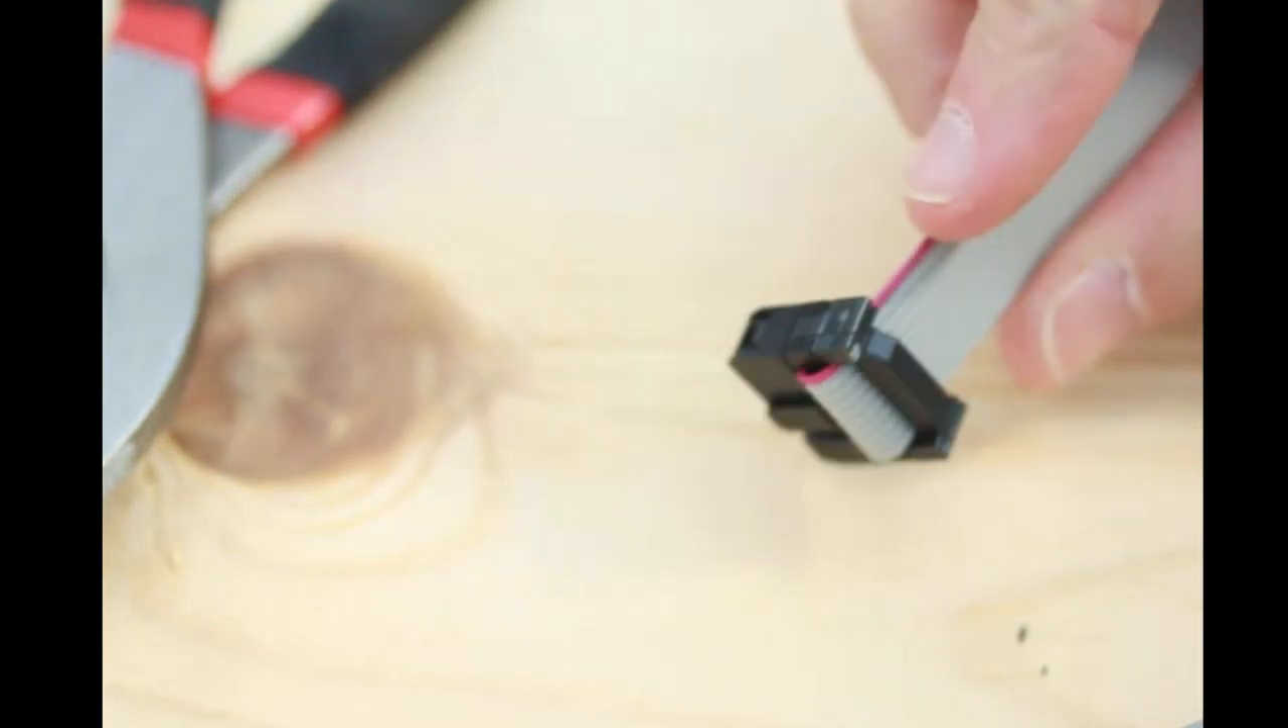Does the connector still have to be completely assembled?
No.